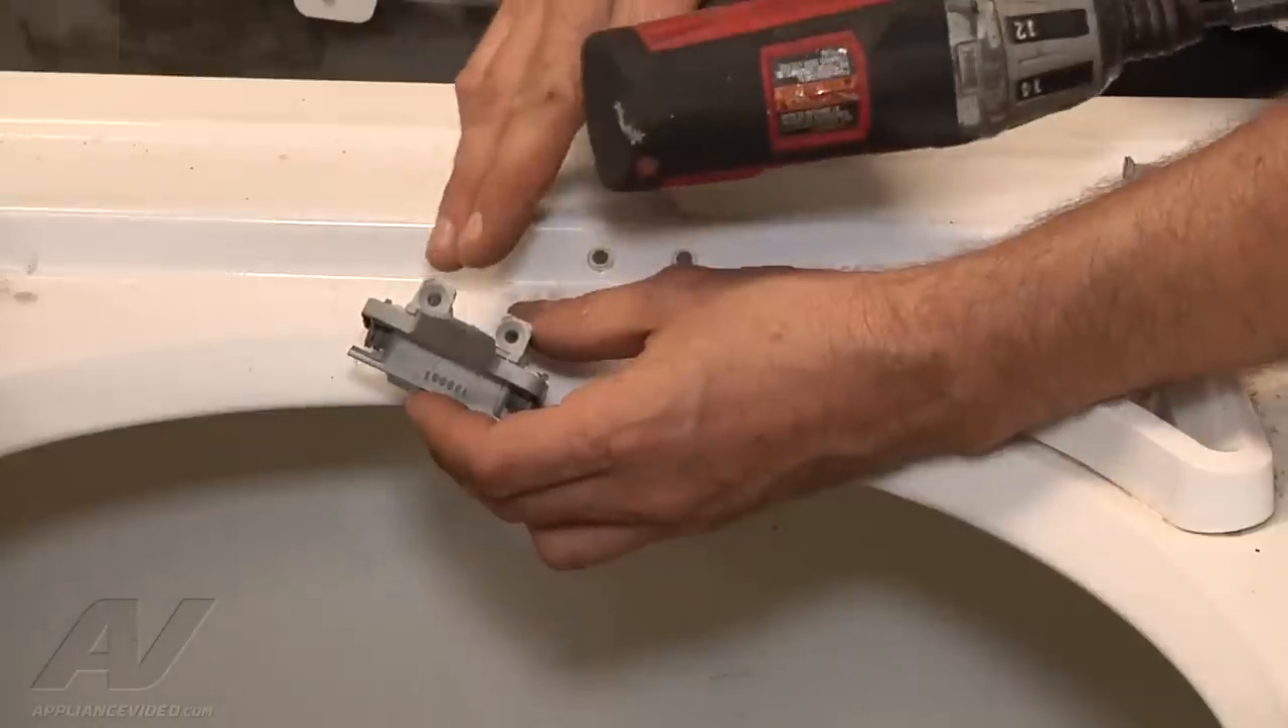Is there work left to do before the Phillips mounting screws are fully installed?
Yes.